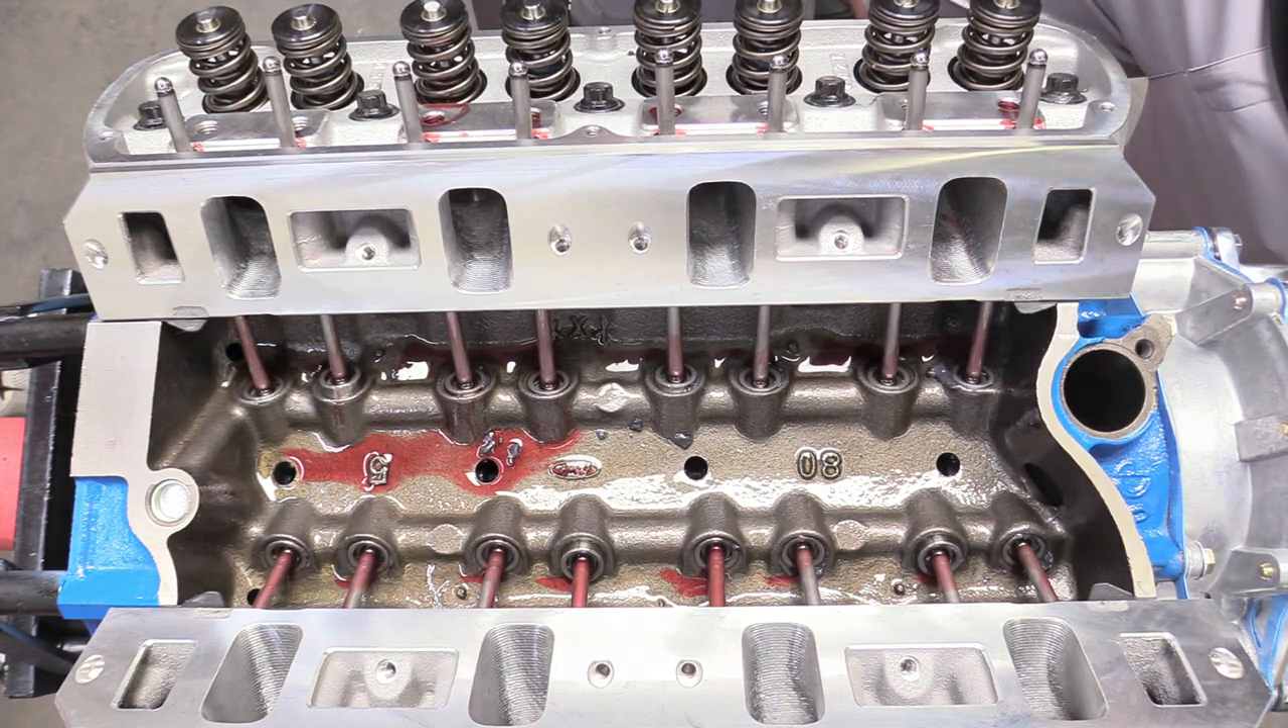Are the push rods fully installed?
Yes.